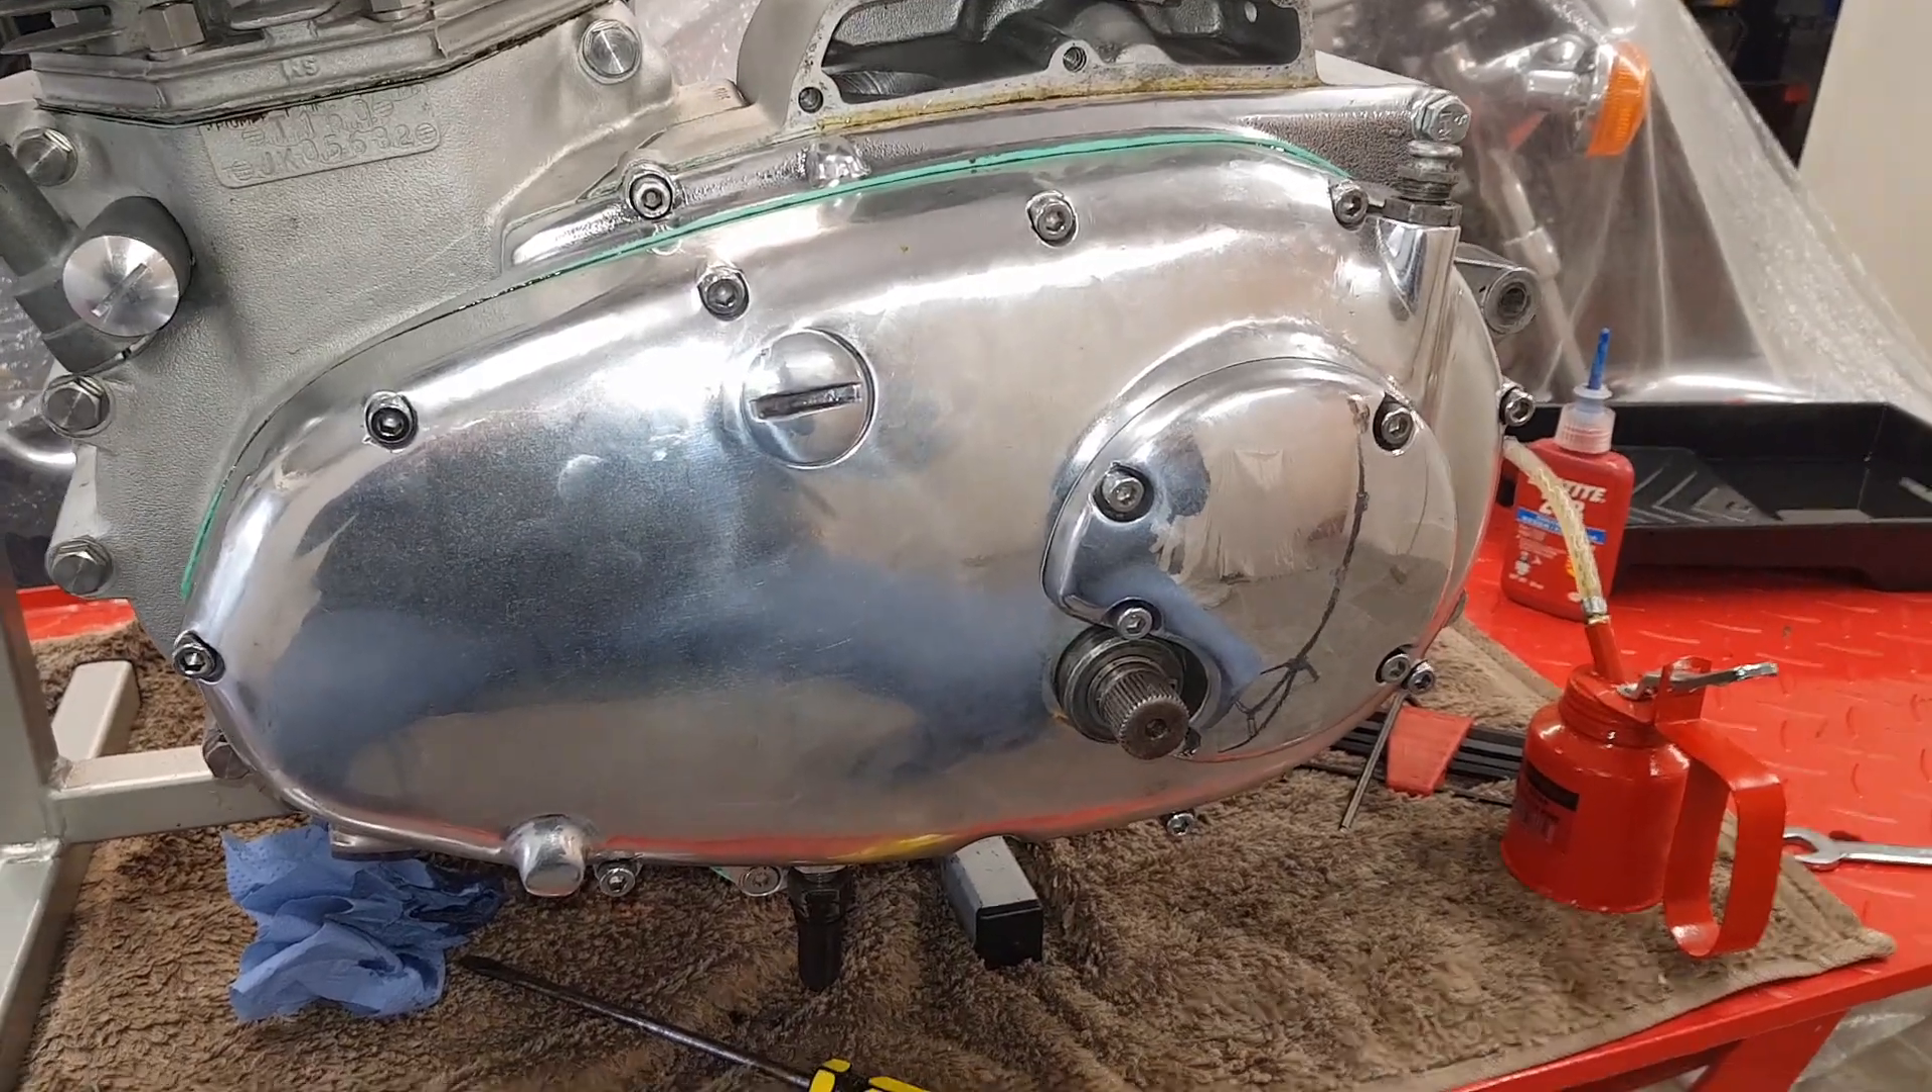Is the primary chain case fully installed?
Yes.